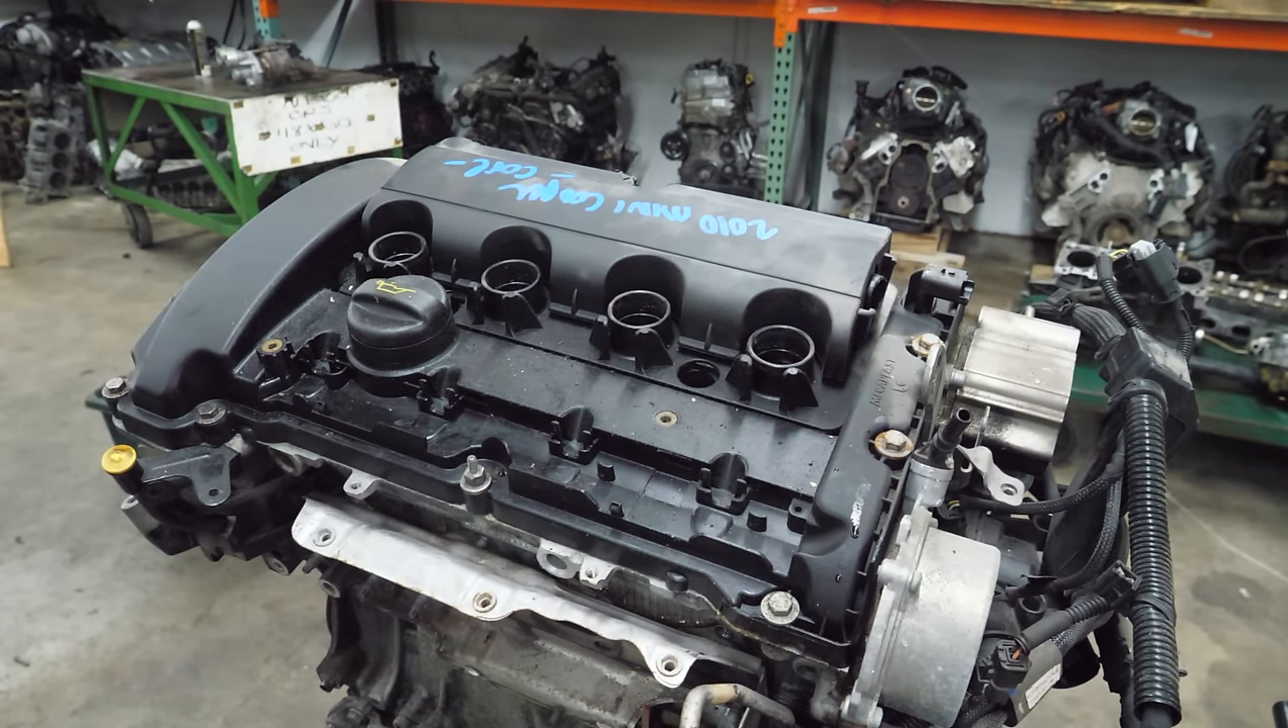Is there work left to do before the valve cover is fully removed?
Yes.